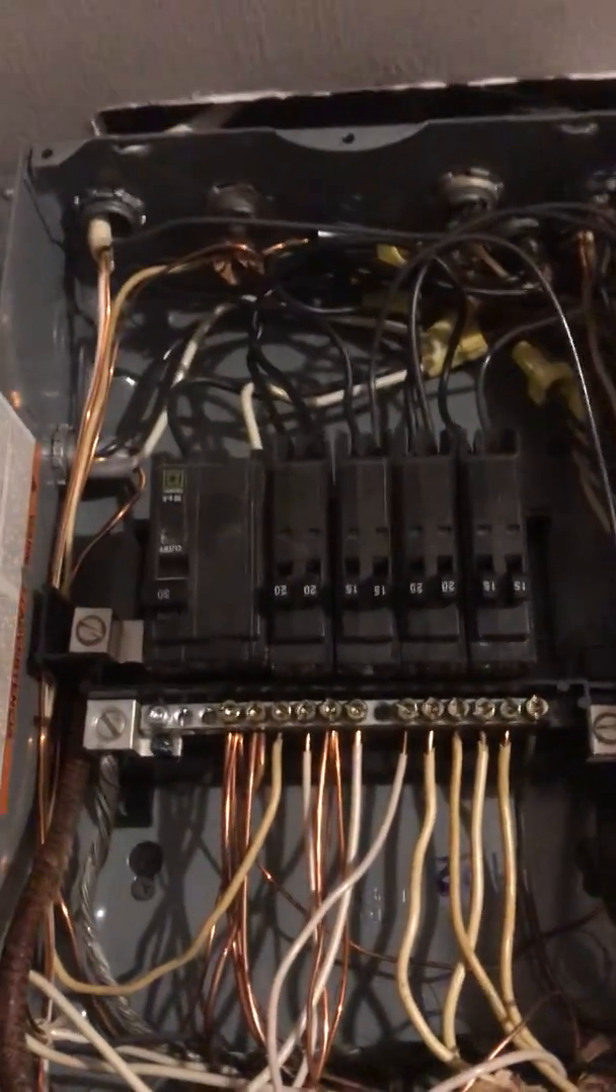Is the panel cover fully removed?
Yes.